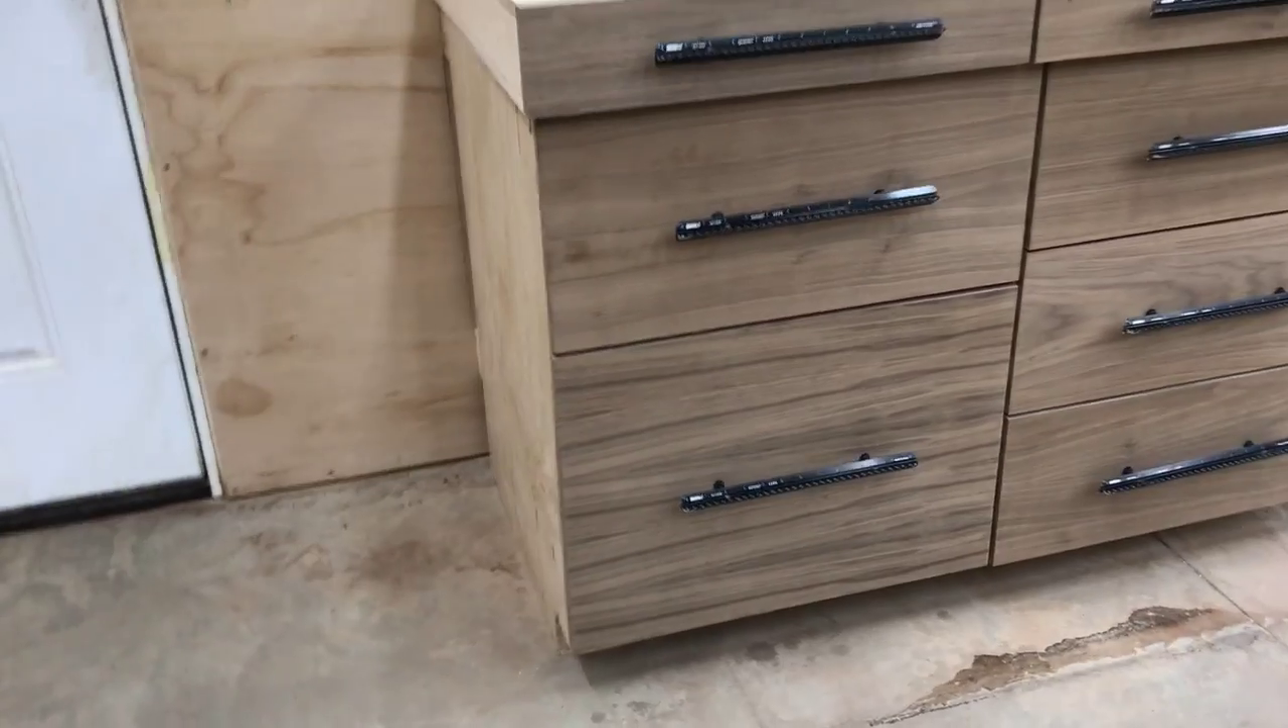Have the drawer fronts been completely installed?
Yes.